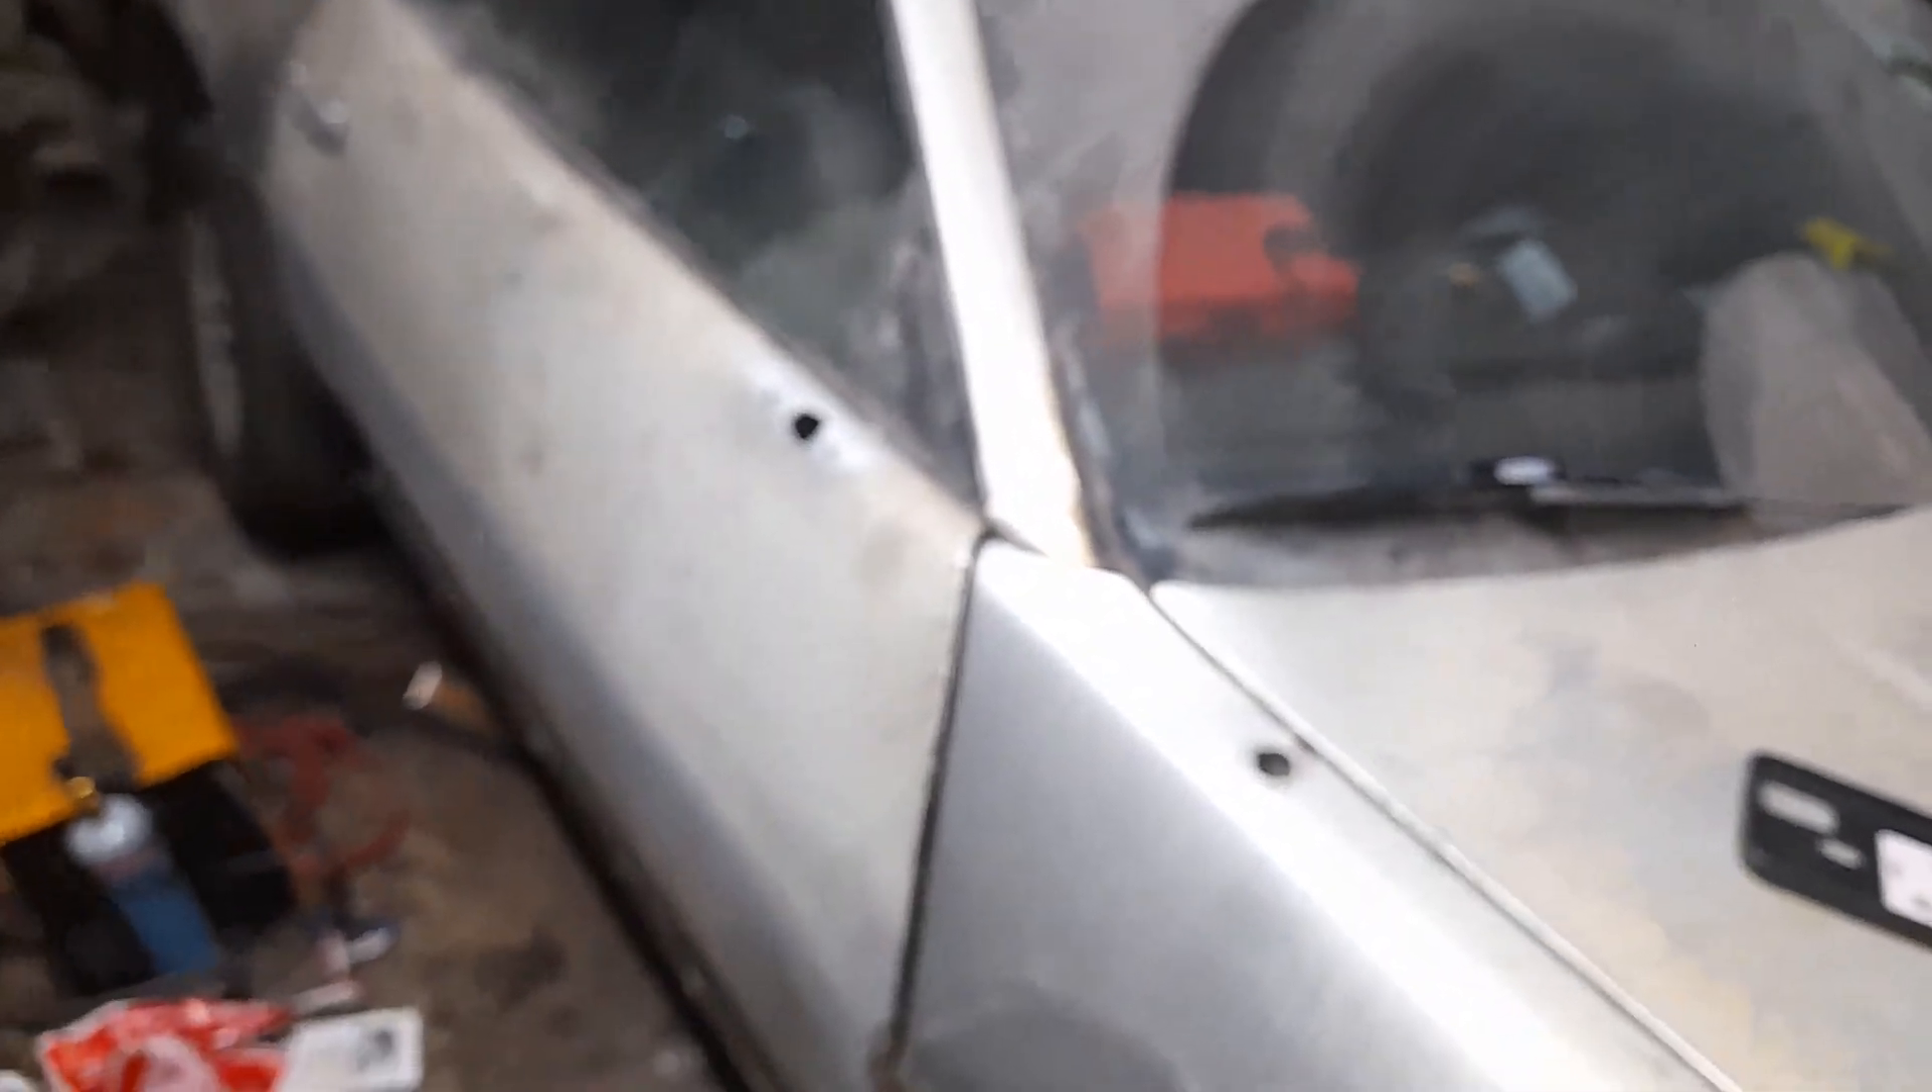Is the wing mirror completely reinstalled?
No.